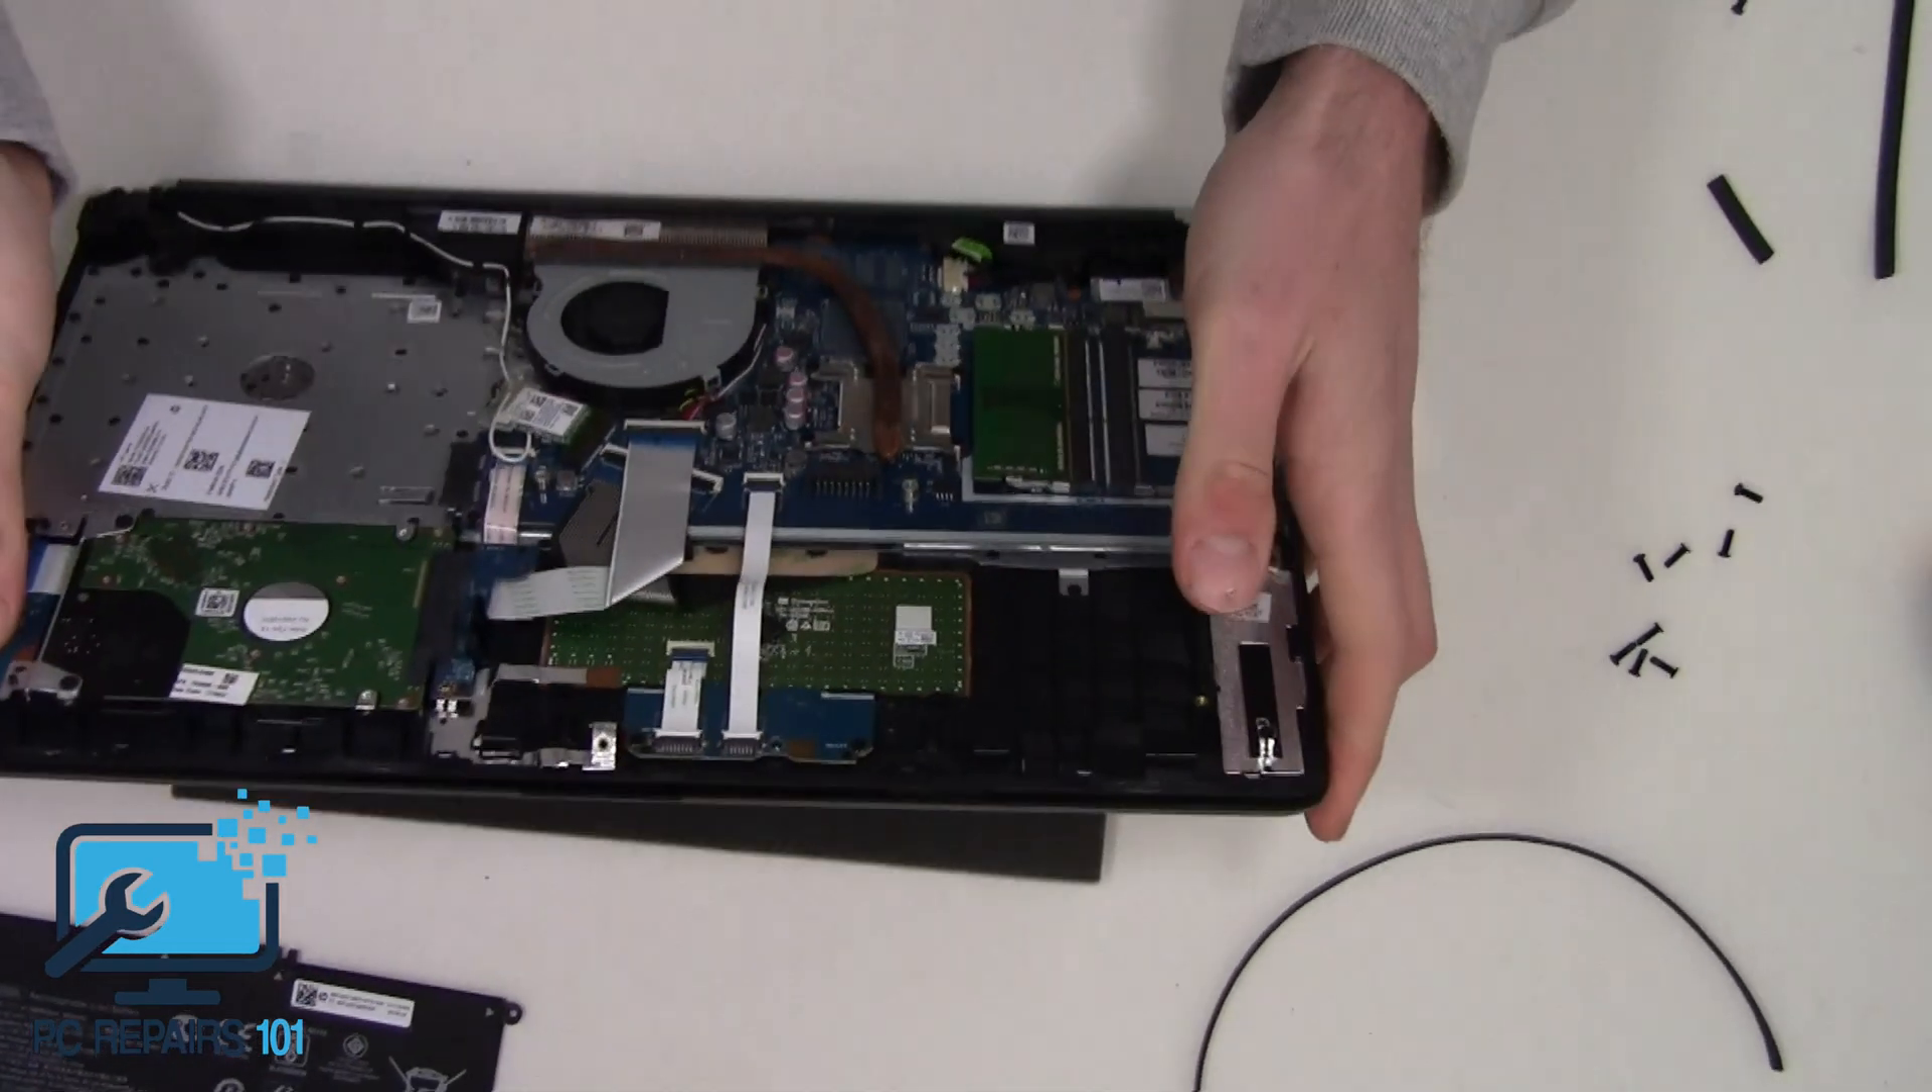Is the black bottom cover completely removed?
Yes.